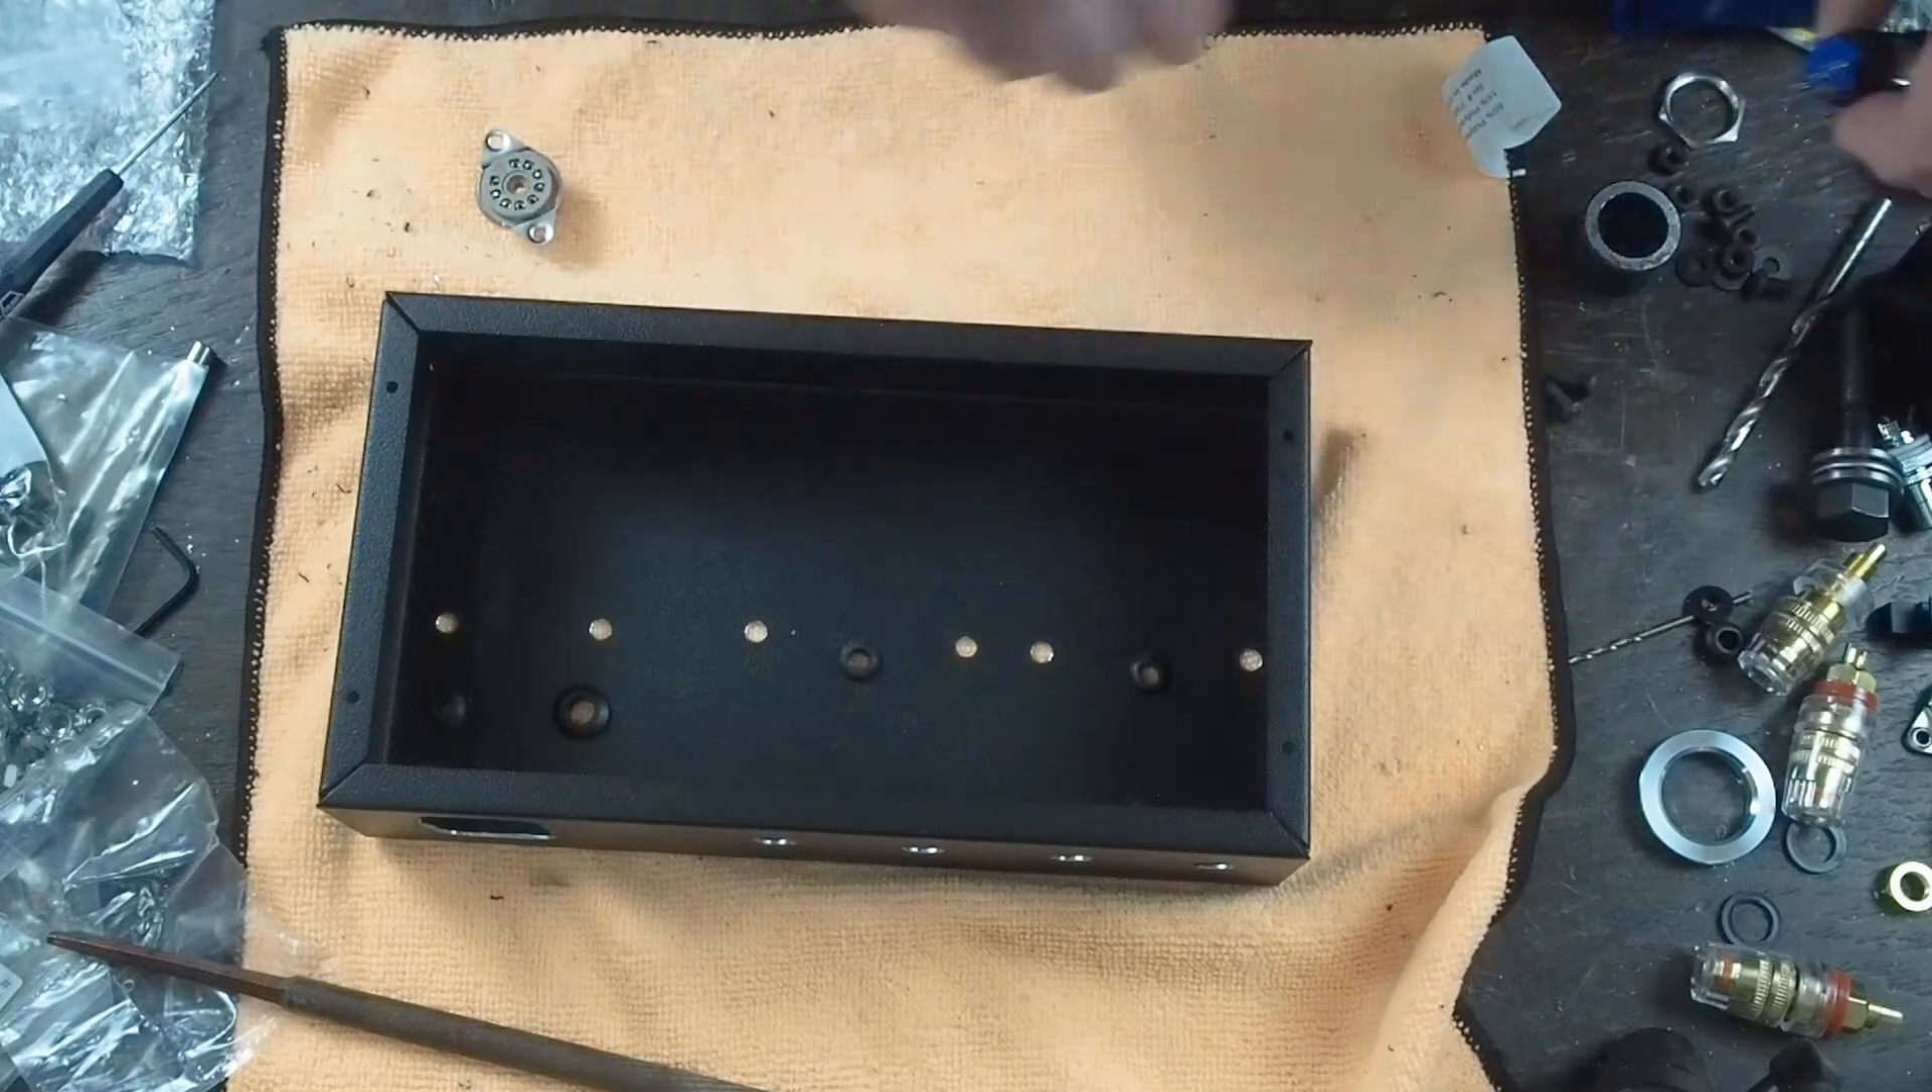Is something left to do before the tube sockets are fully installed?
Yes.